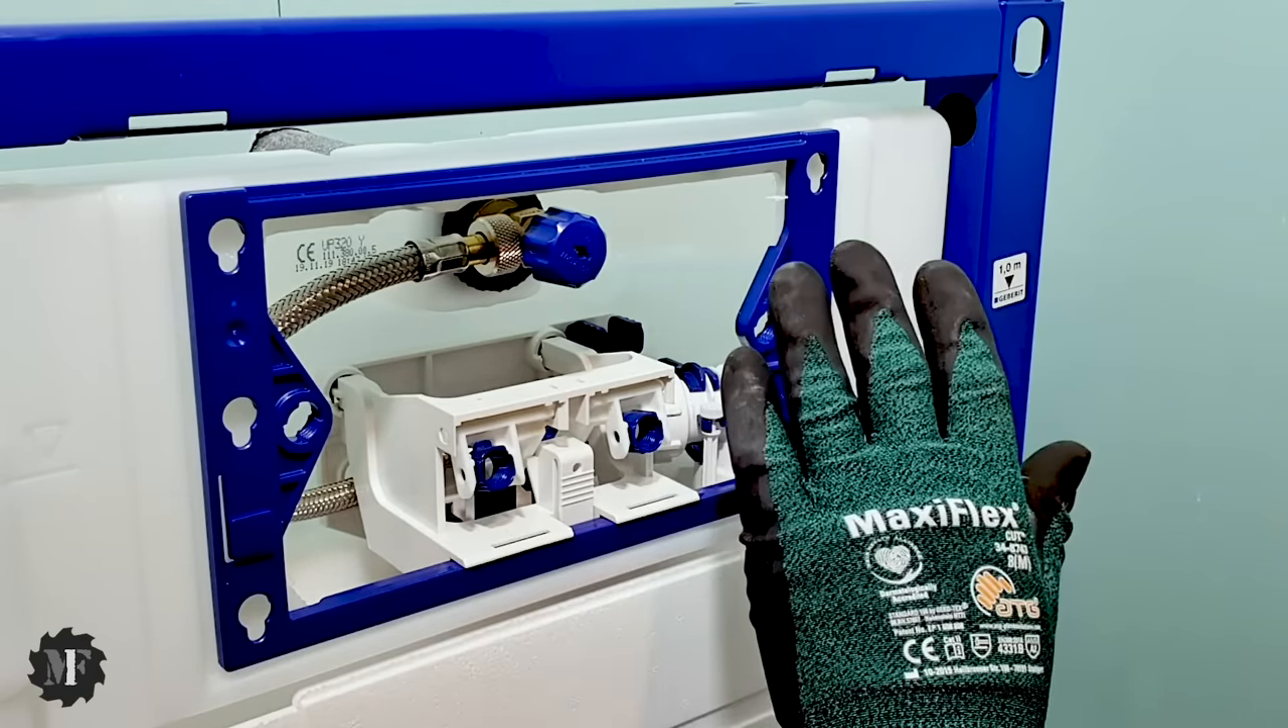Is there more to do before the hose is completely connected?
No.